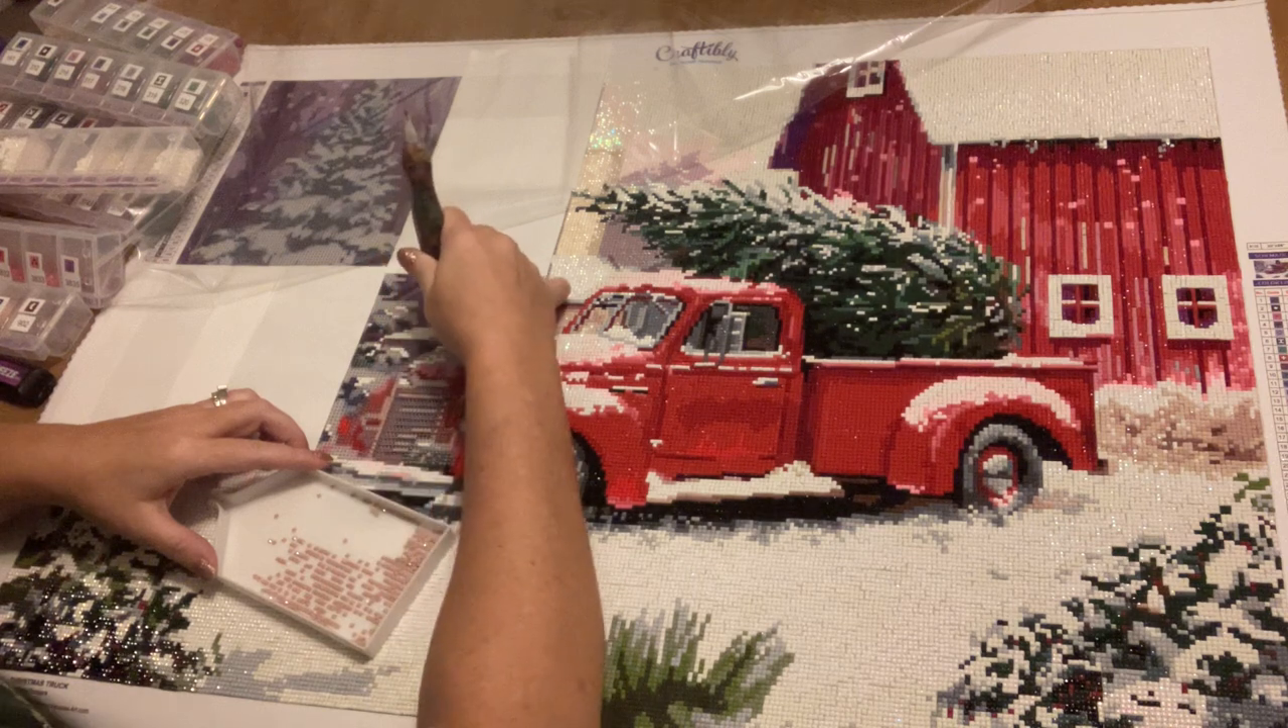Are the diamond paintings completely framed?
No.